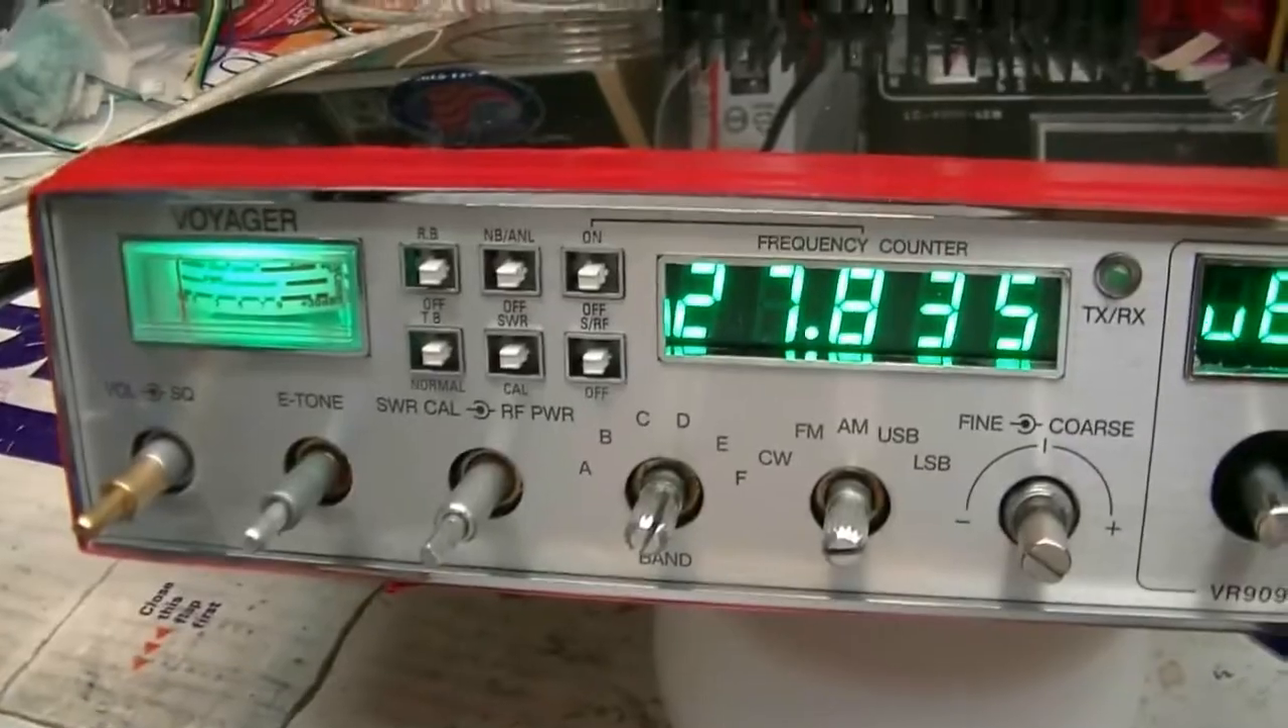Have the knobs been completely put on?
No.